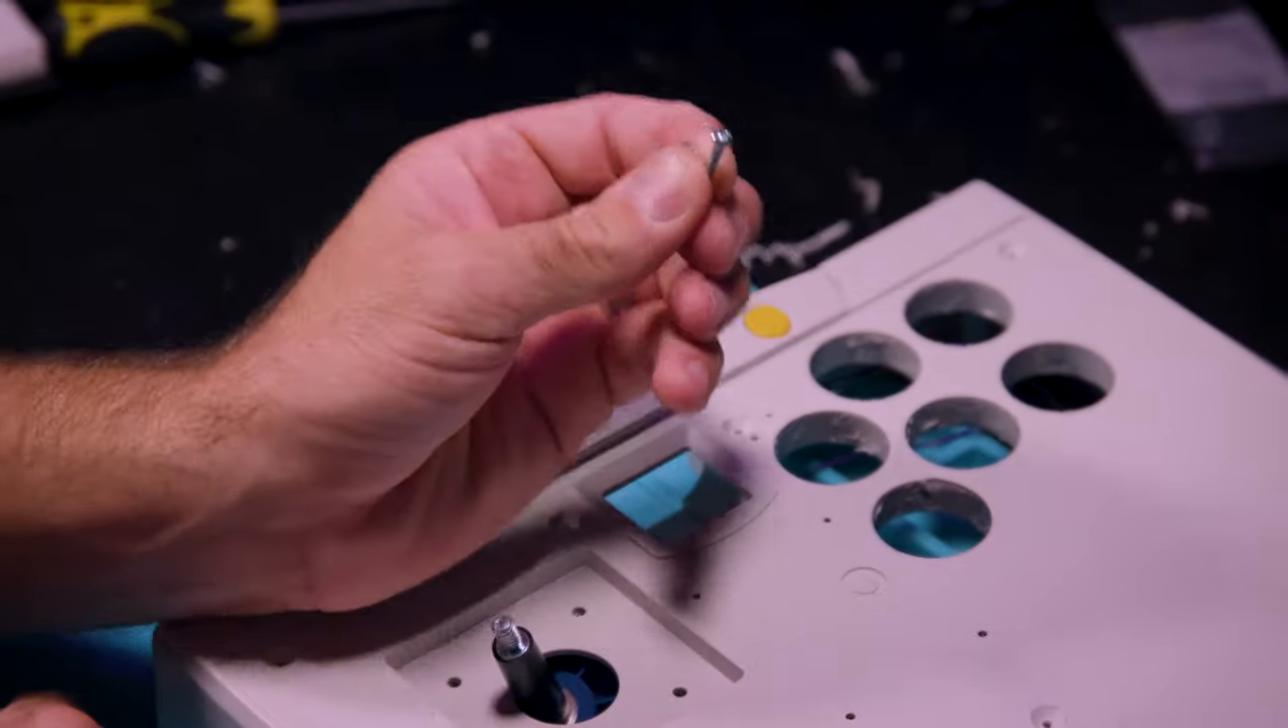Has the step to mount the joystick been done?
No.